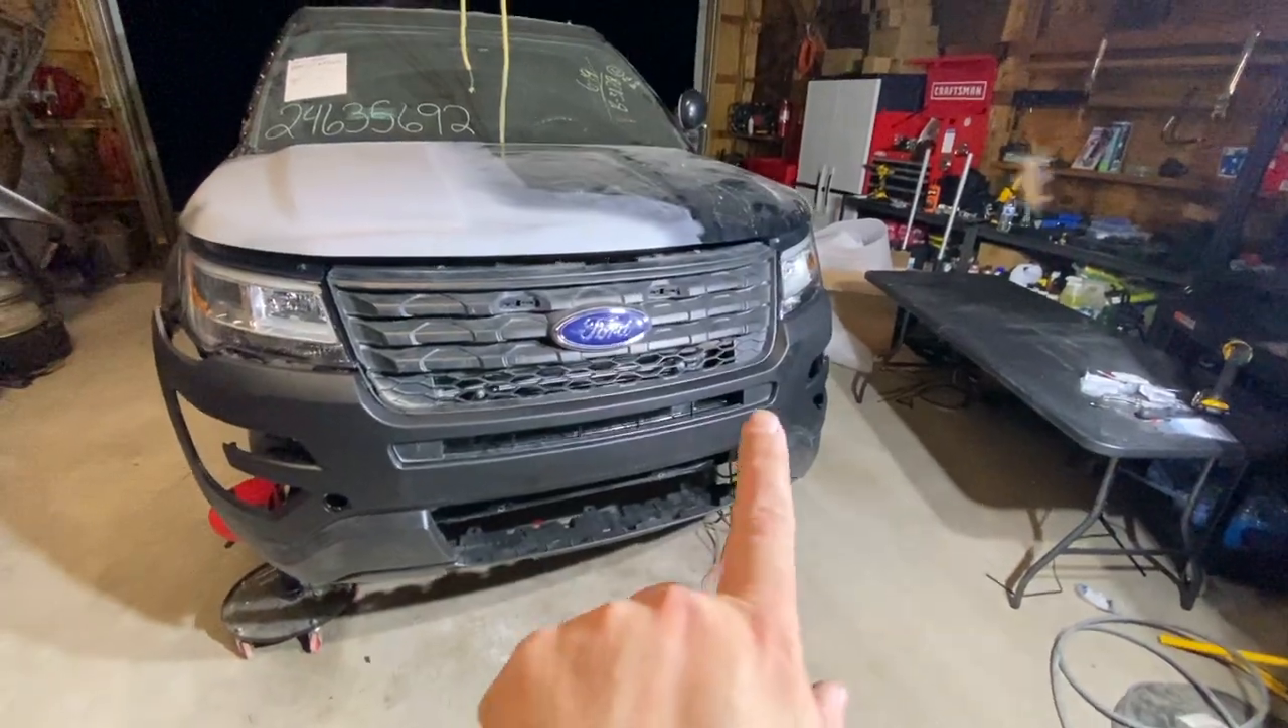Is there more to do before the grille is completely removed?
Yes.